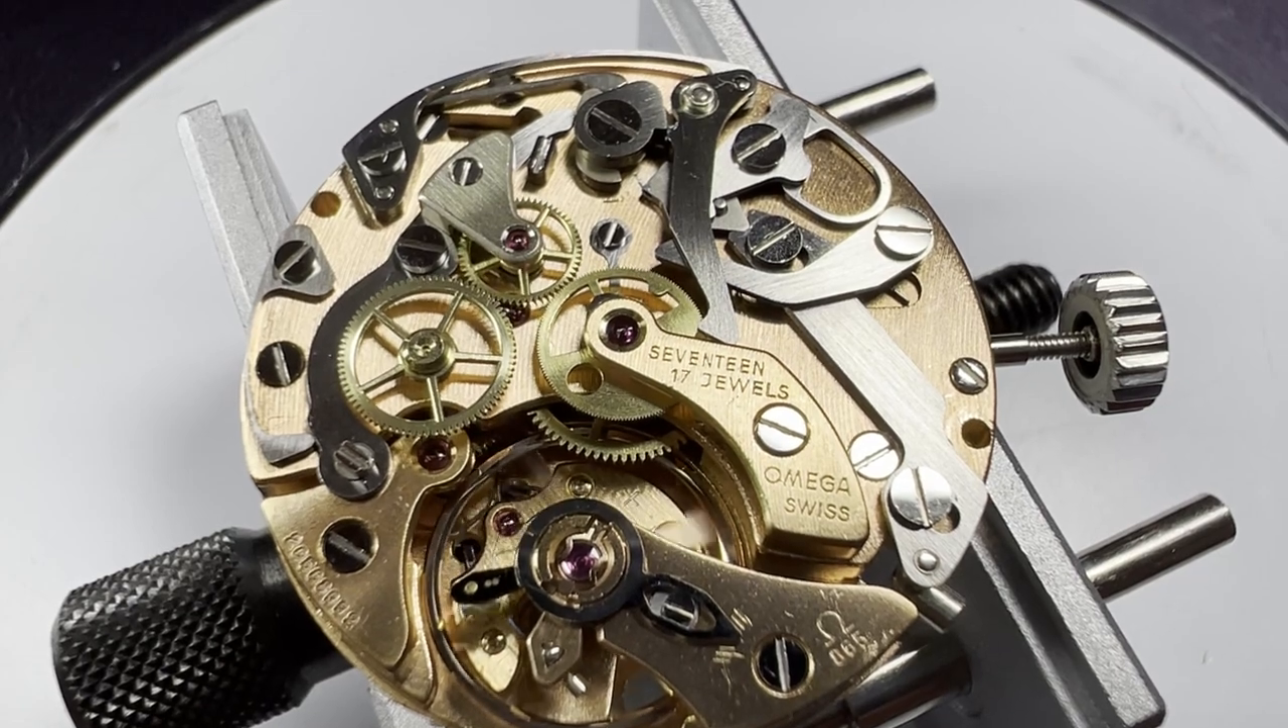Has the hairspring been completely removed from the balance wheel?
No.